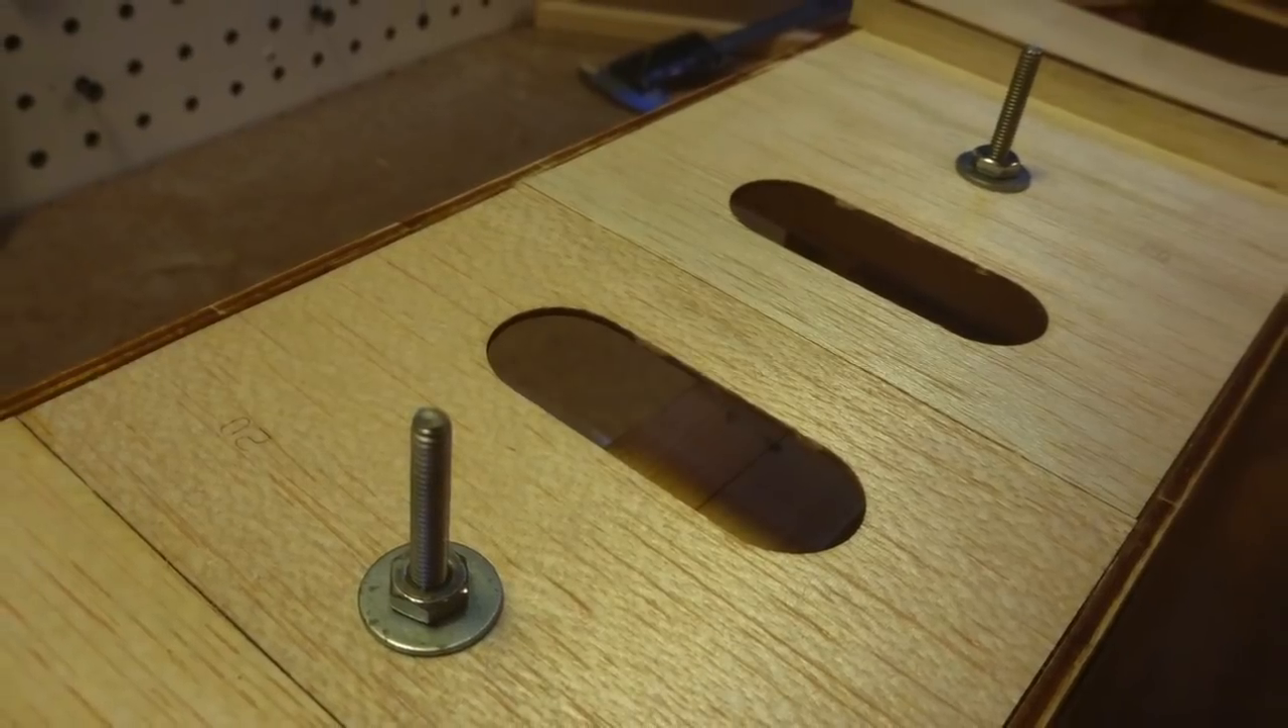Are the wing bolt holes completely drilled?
Yes.